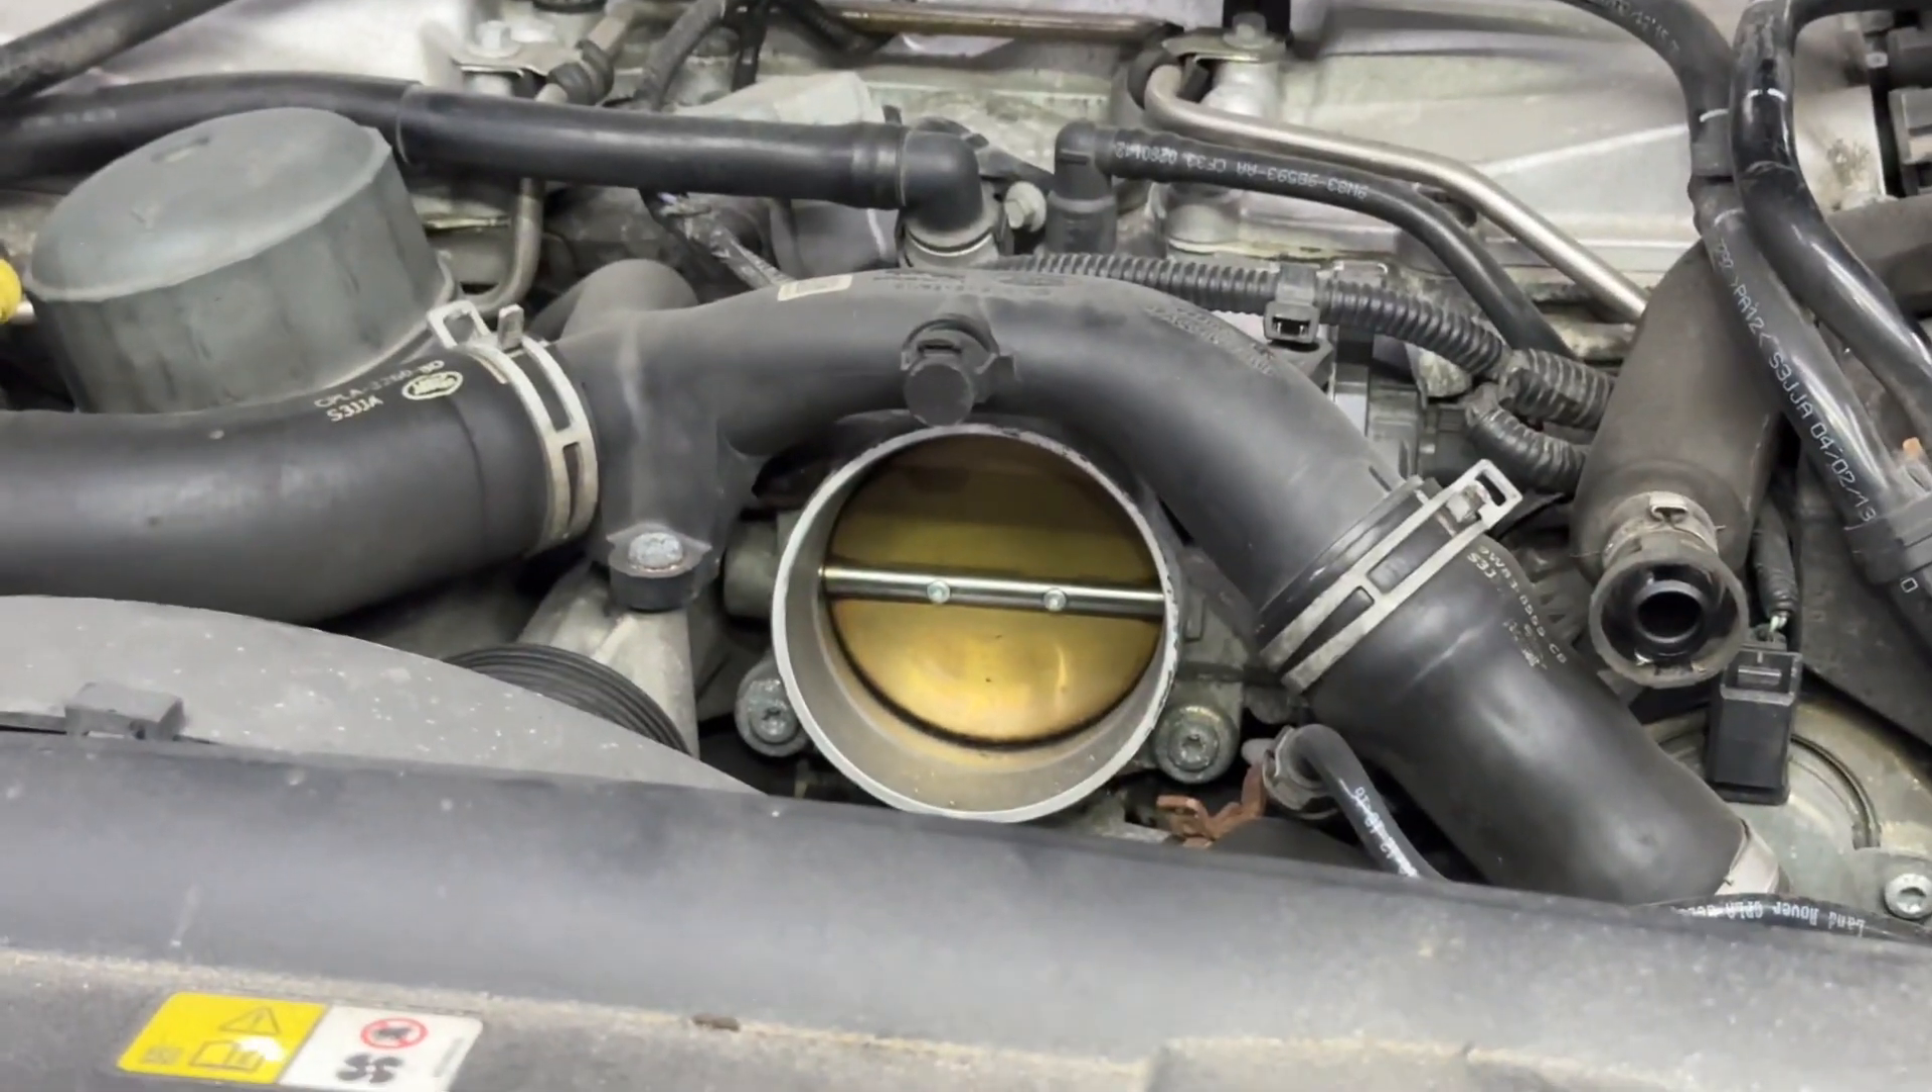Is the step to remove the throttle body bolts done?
No.